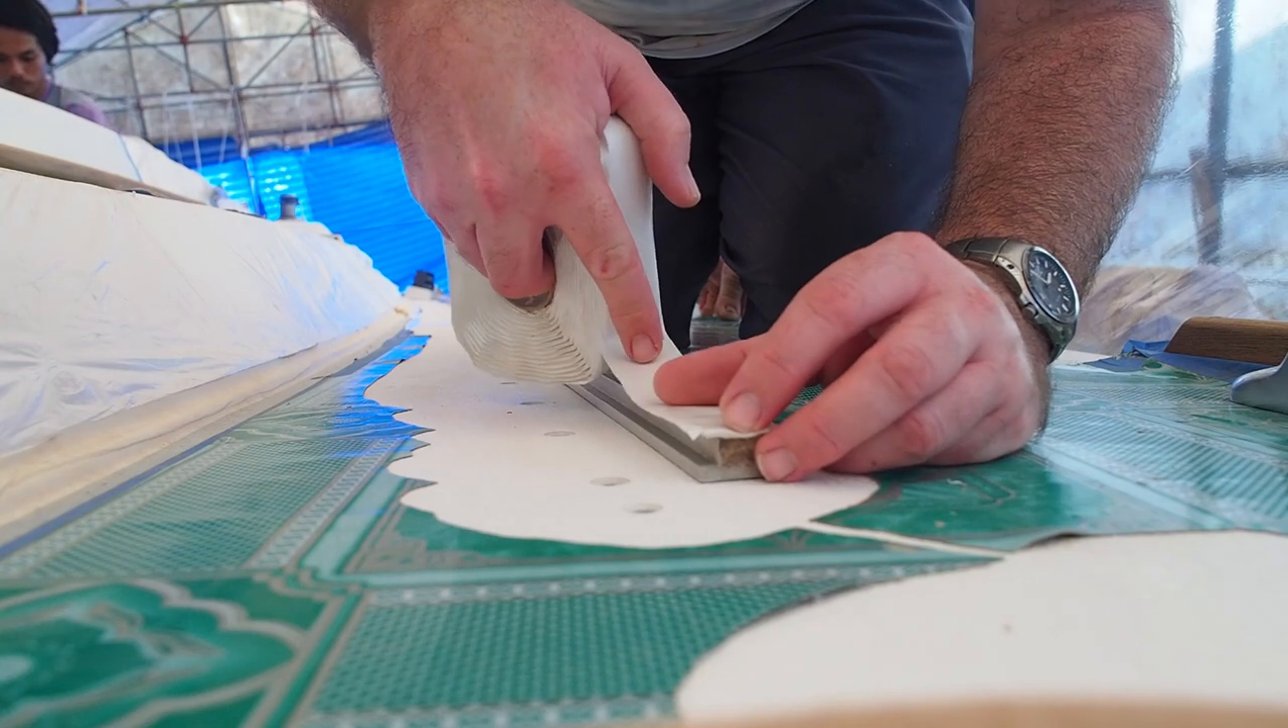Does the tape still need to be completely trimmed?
Yes.